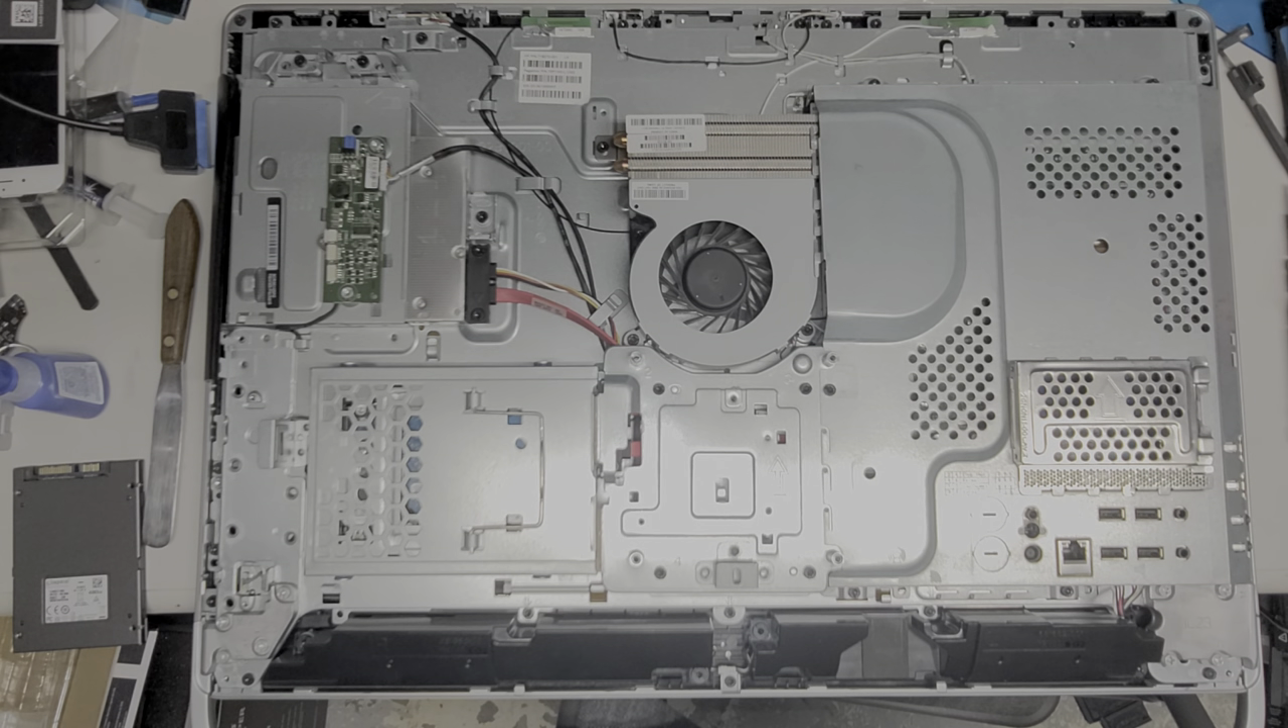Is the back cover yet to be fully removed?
No.